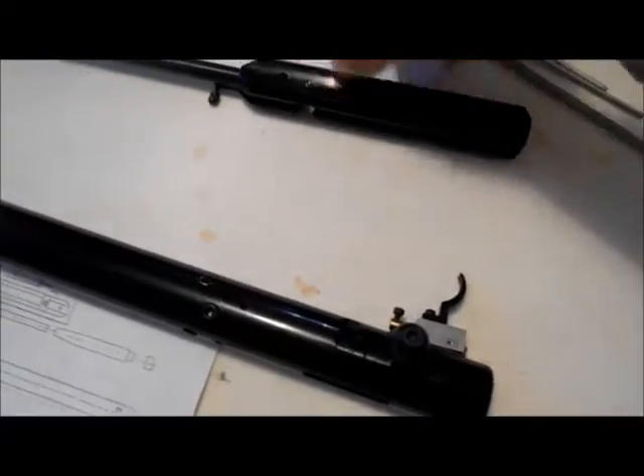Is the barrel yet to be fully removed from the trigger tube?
No.